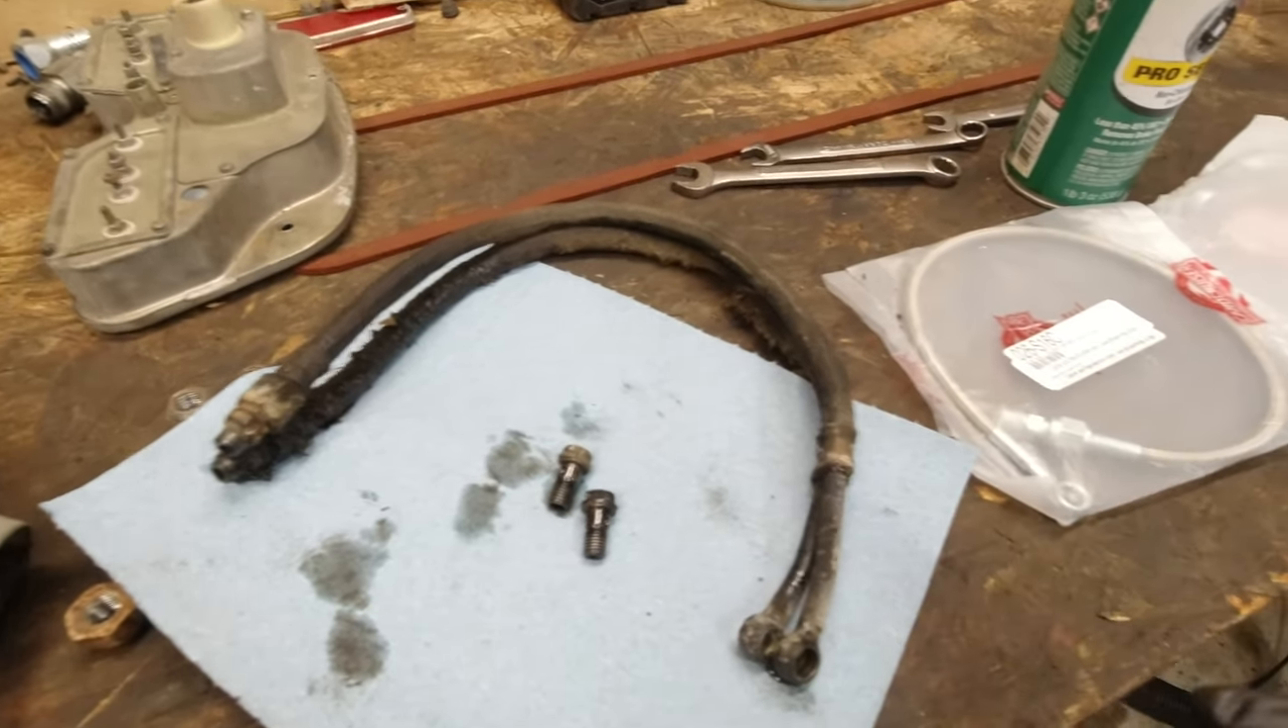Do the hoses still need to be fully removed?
No.